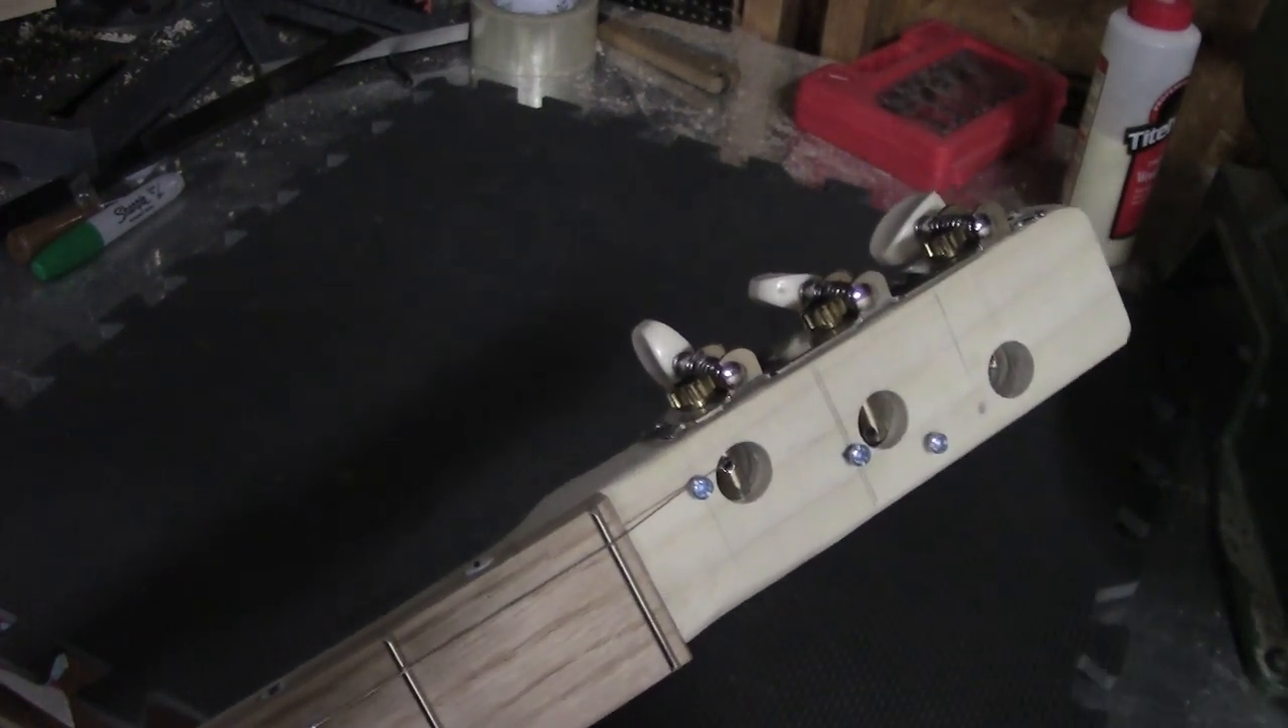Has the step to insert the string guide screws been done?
Yes.